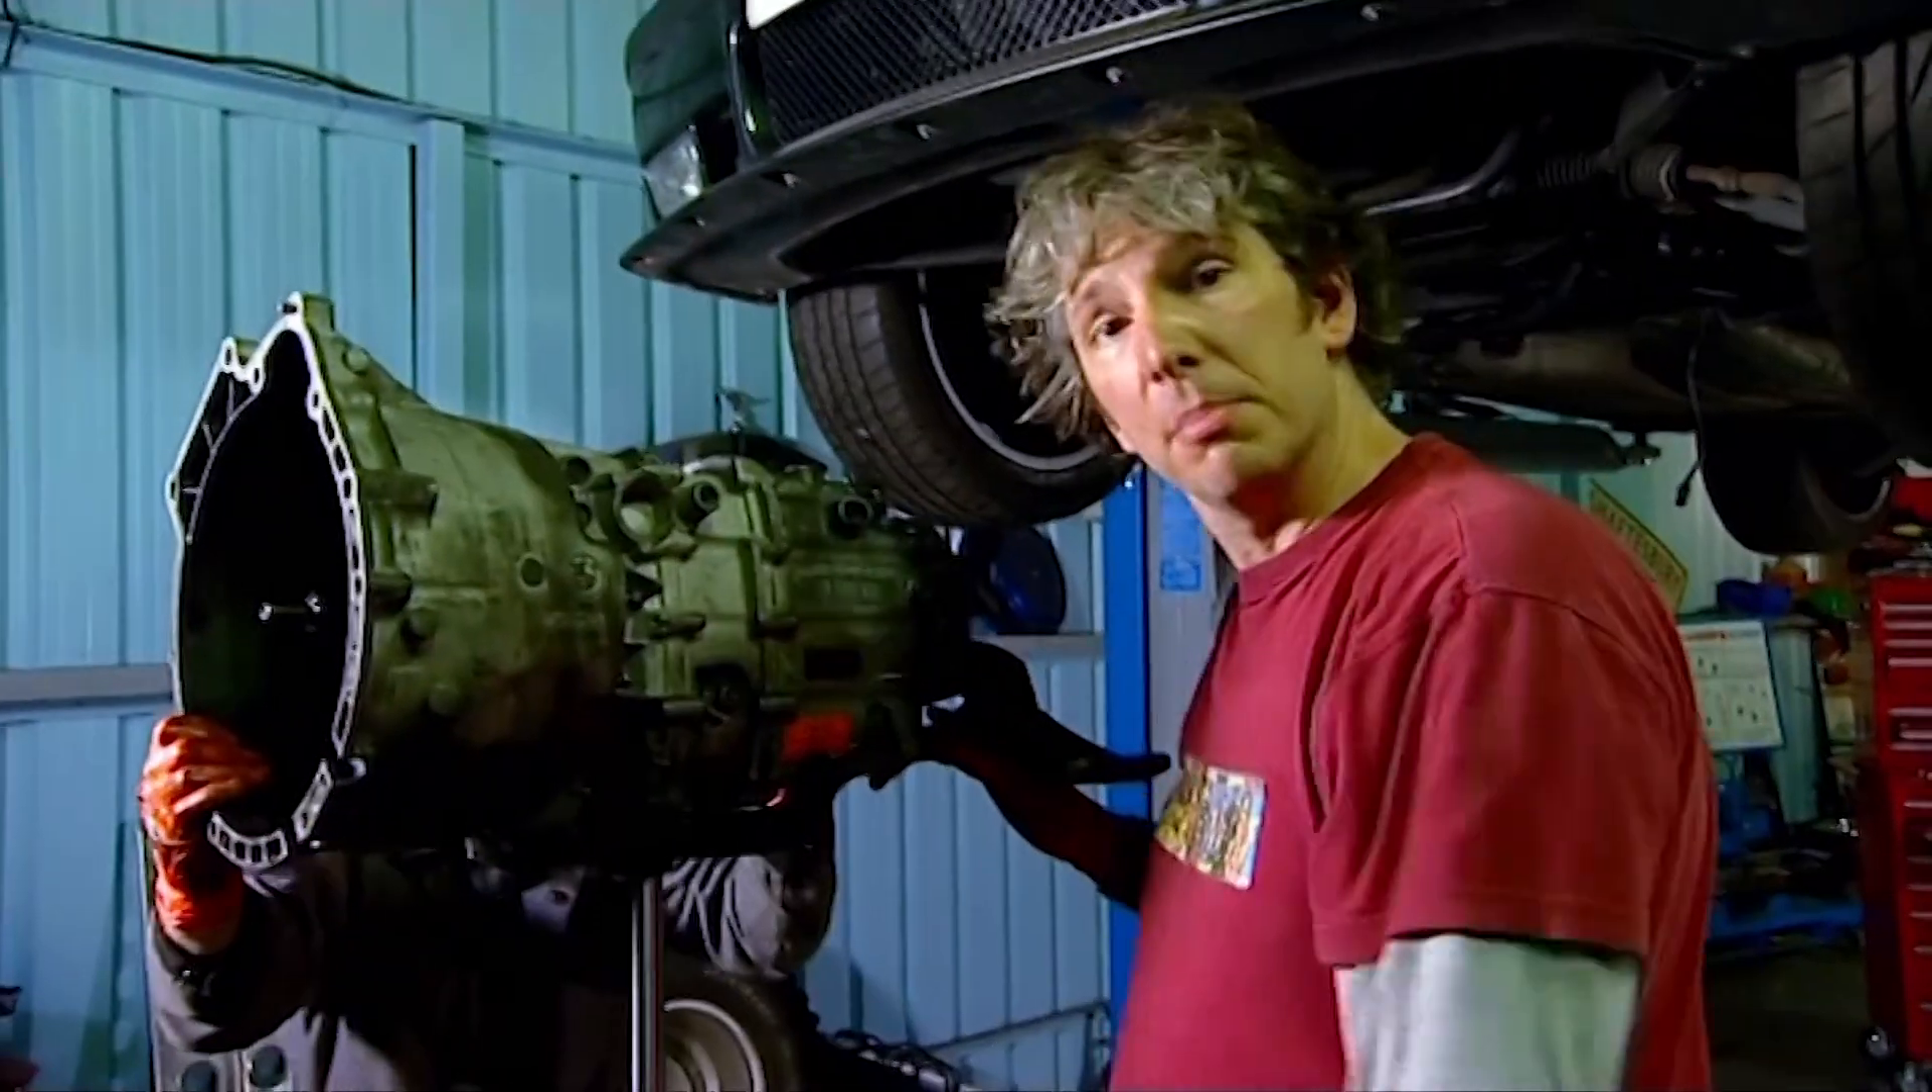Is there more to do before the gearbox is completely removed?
No.